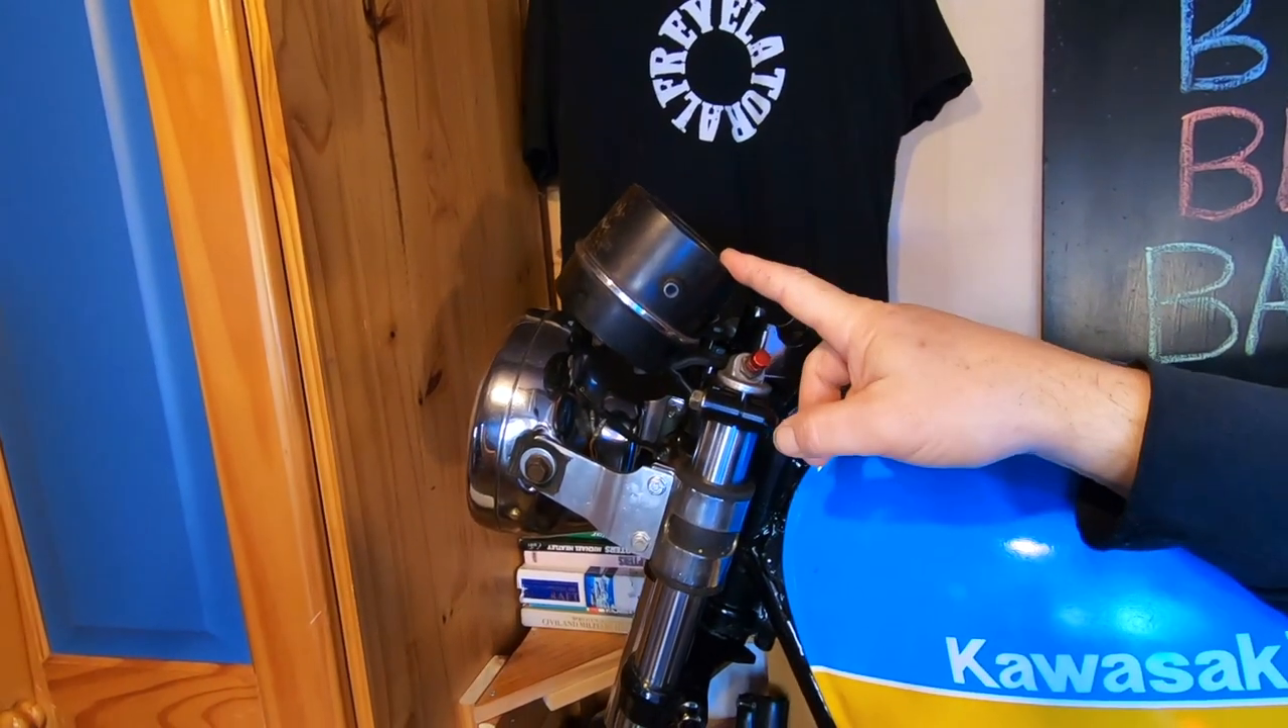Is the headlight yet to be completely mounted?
No.